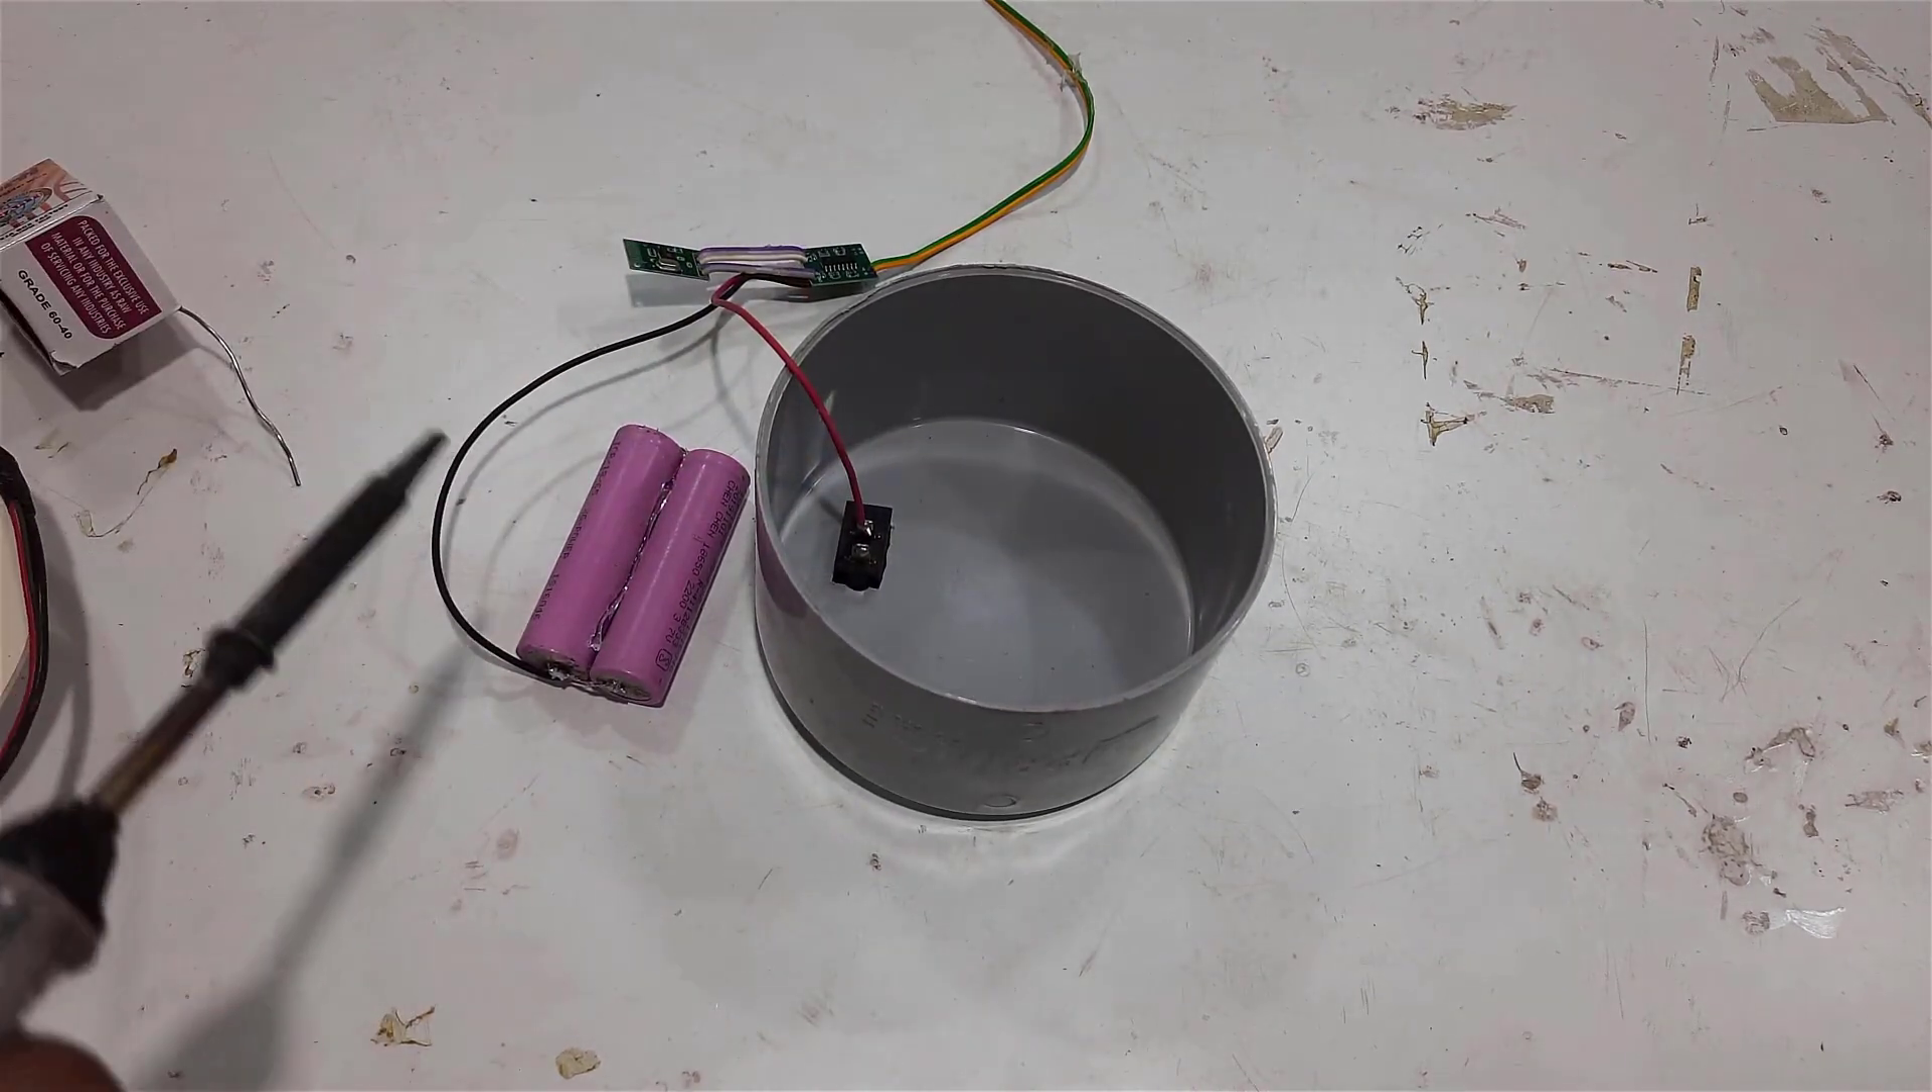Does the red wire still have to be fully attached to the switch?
No.